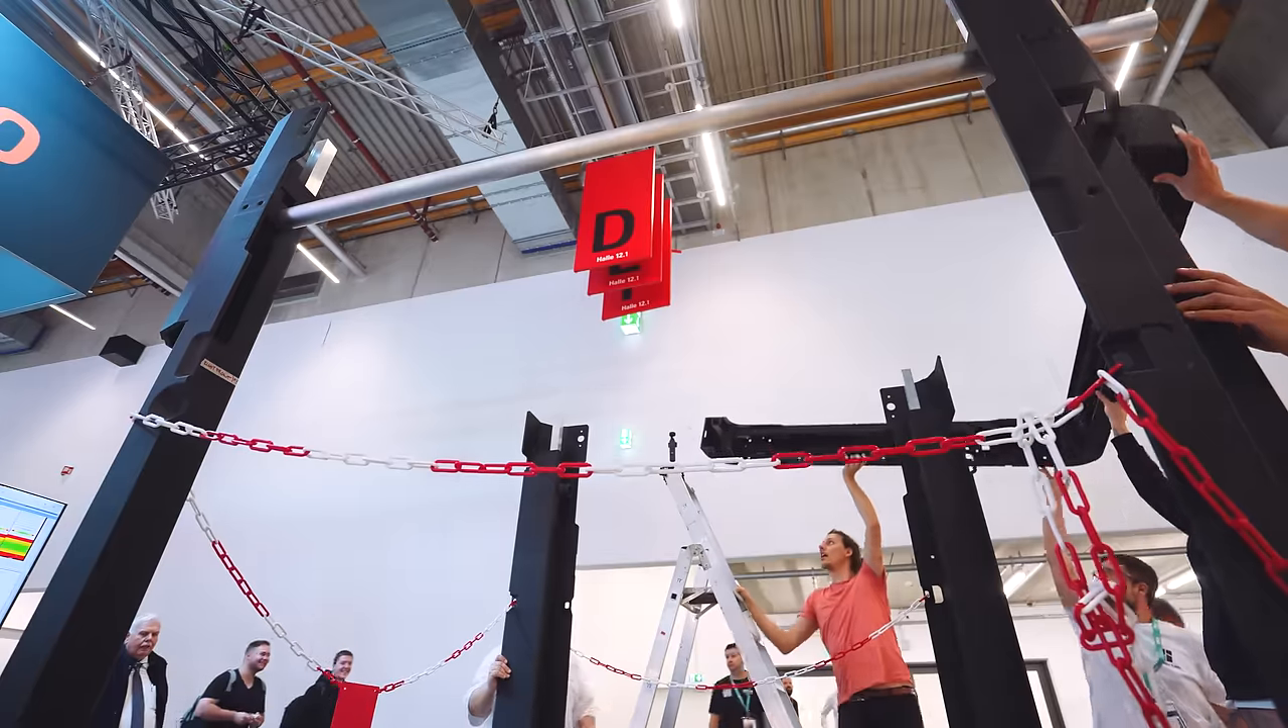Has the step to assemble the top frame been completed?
No.